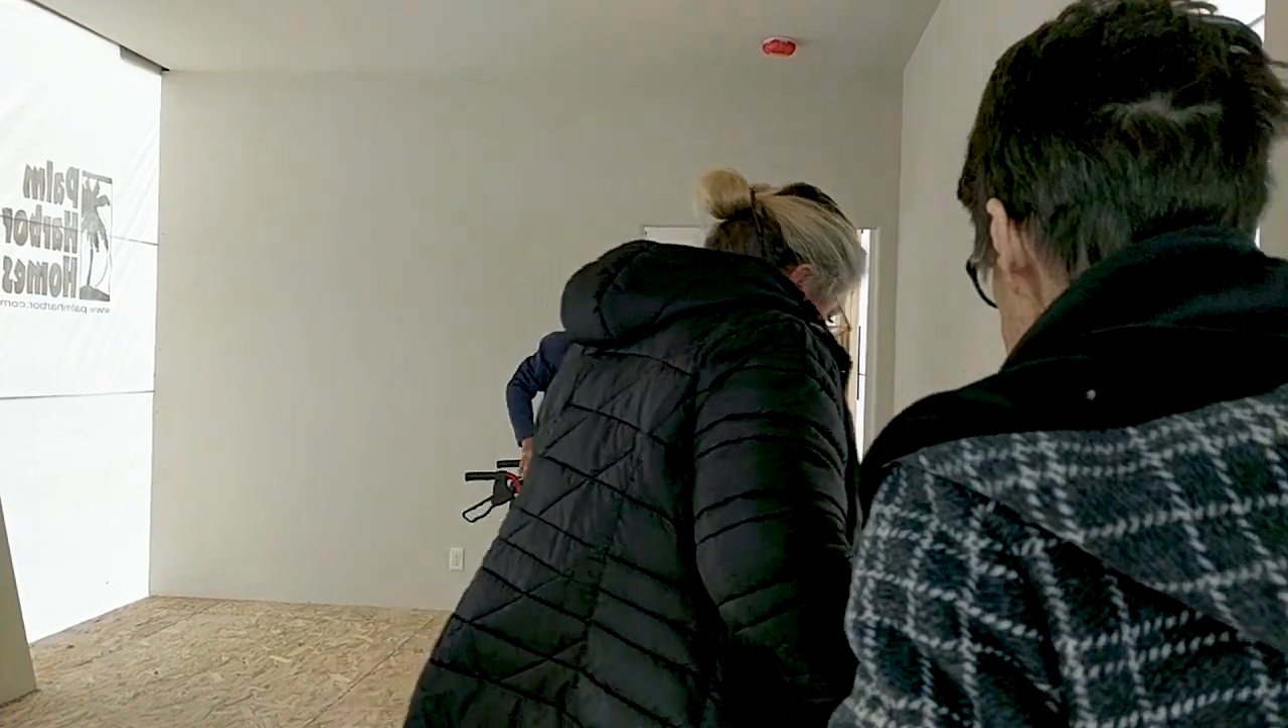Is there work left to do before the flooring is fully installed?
Yes.